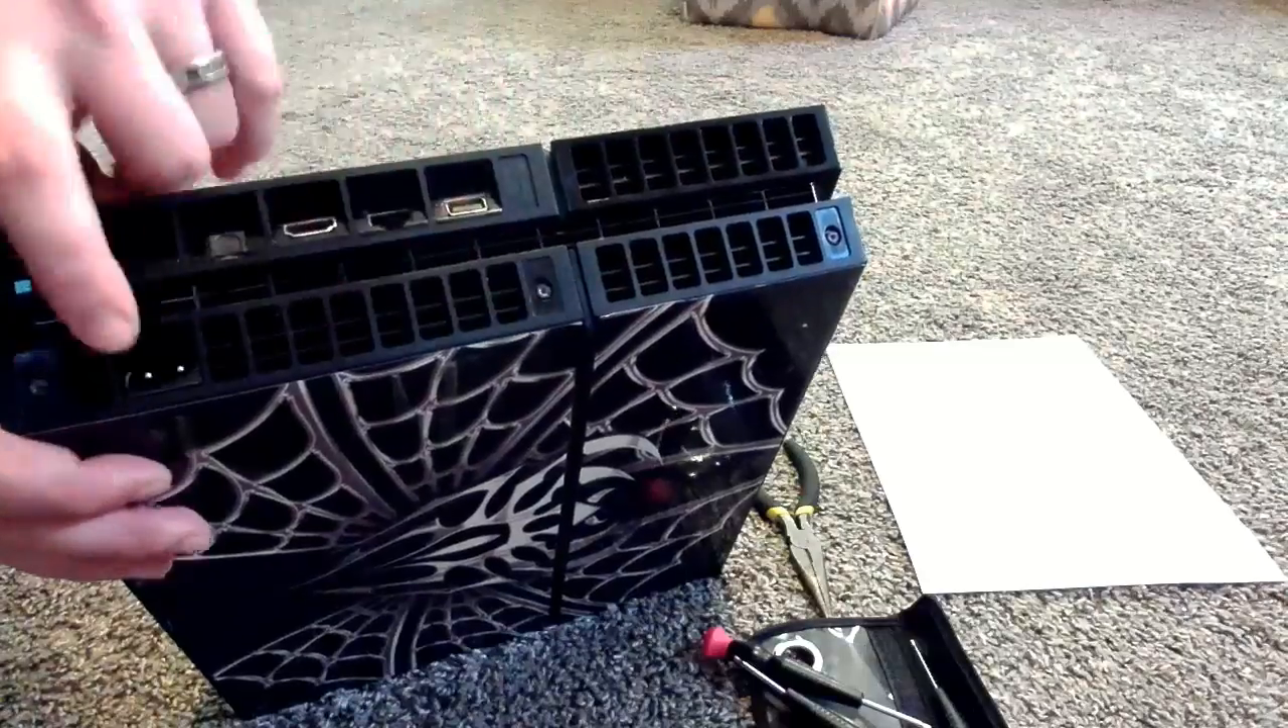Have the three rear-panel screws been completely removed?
No.